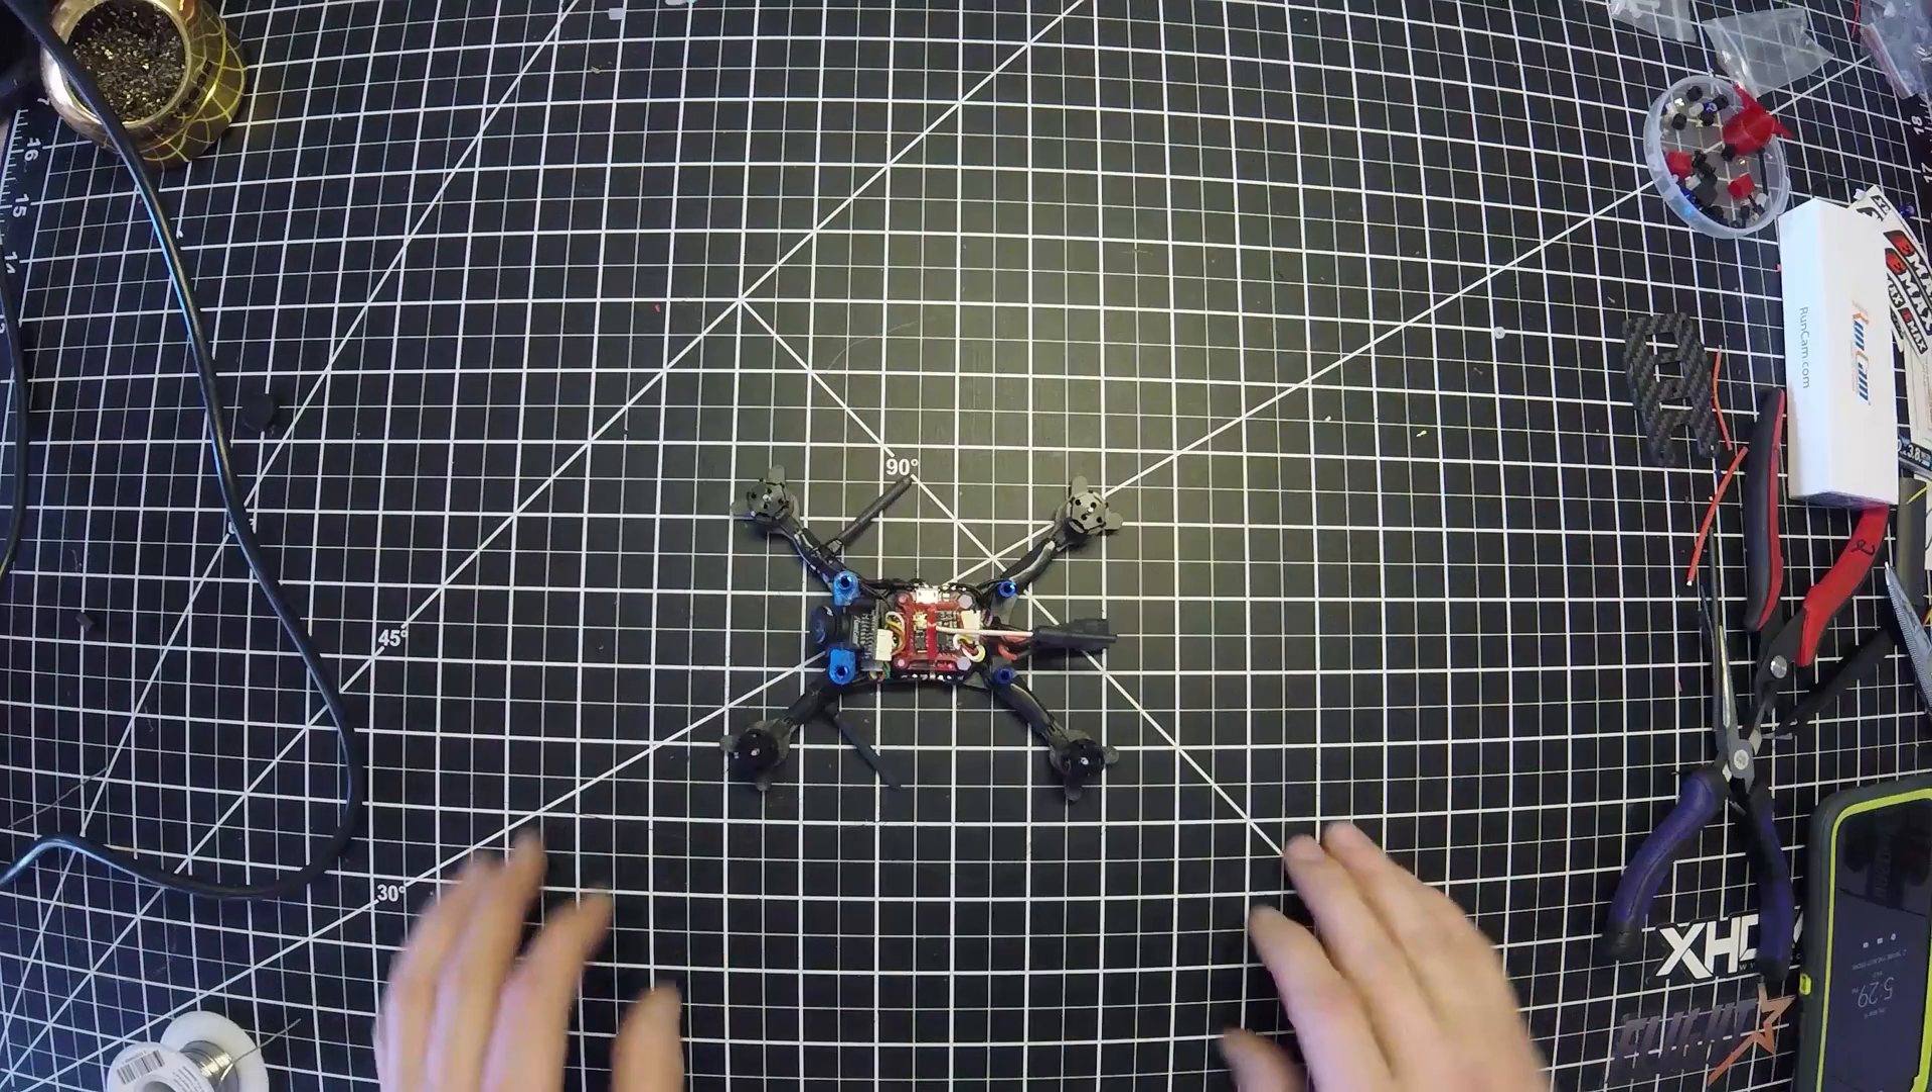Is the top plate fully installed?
No.